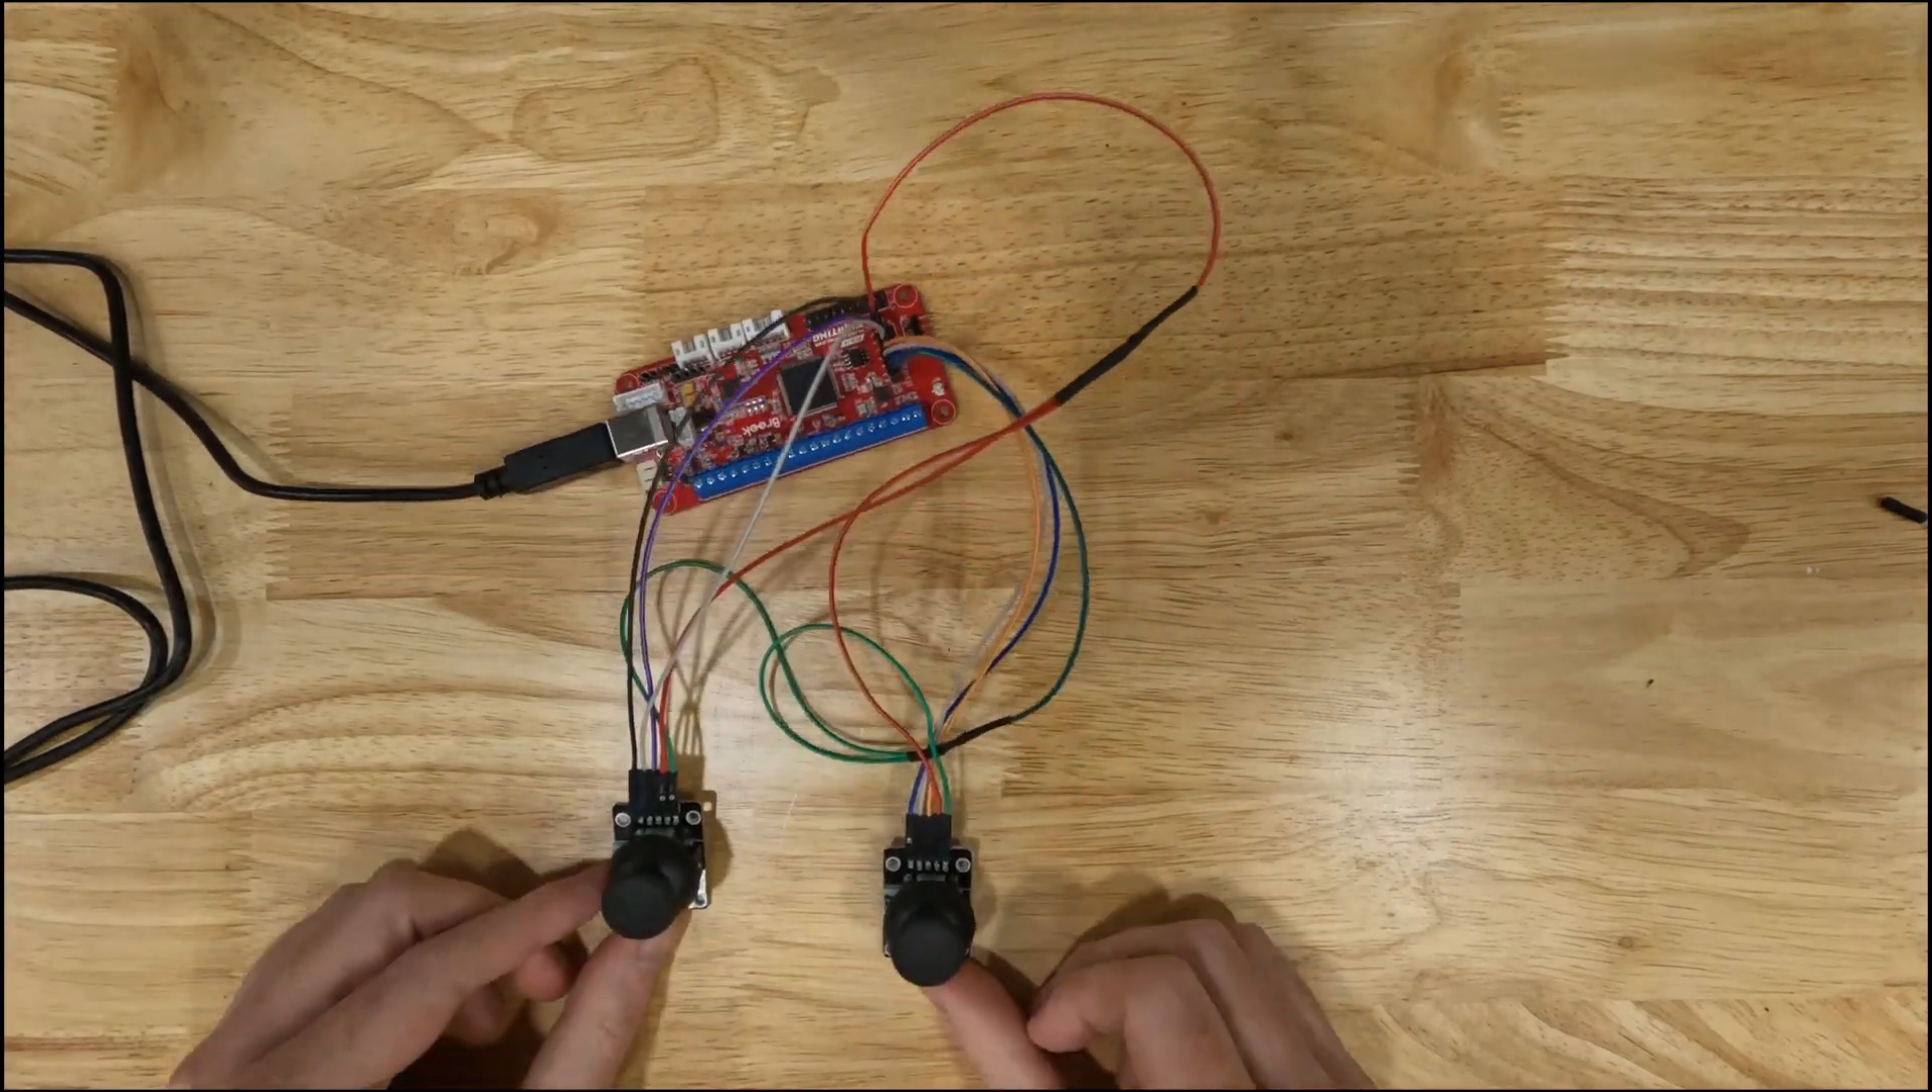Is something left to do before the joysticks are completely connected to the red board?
No.